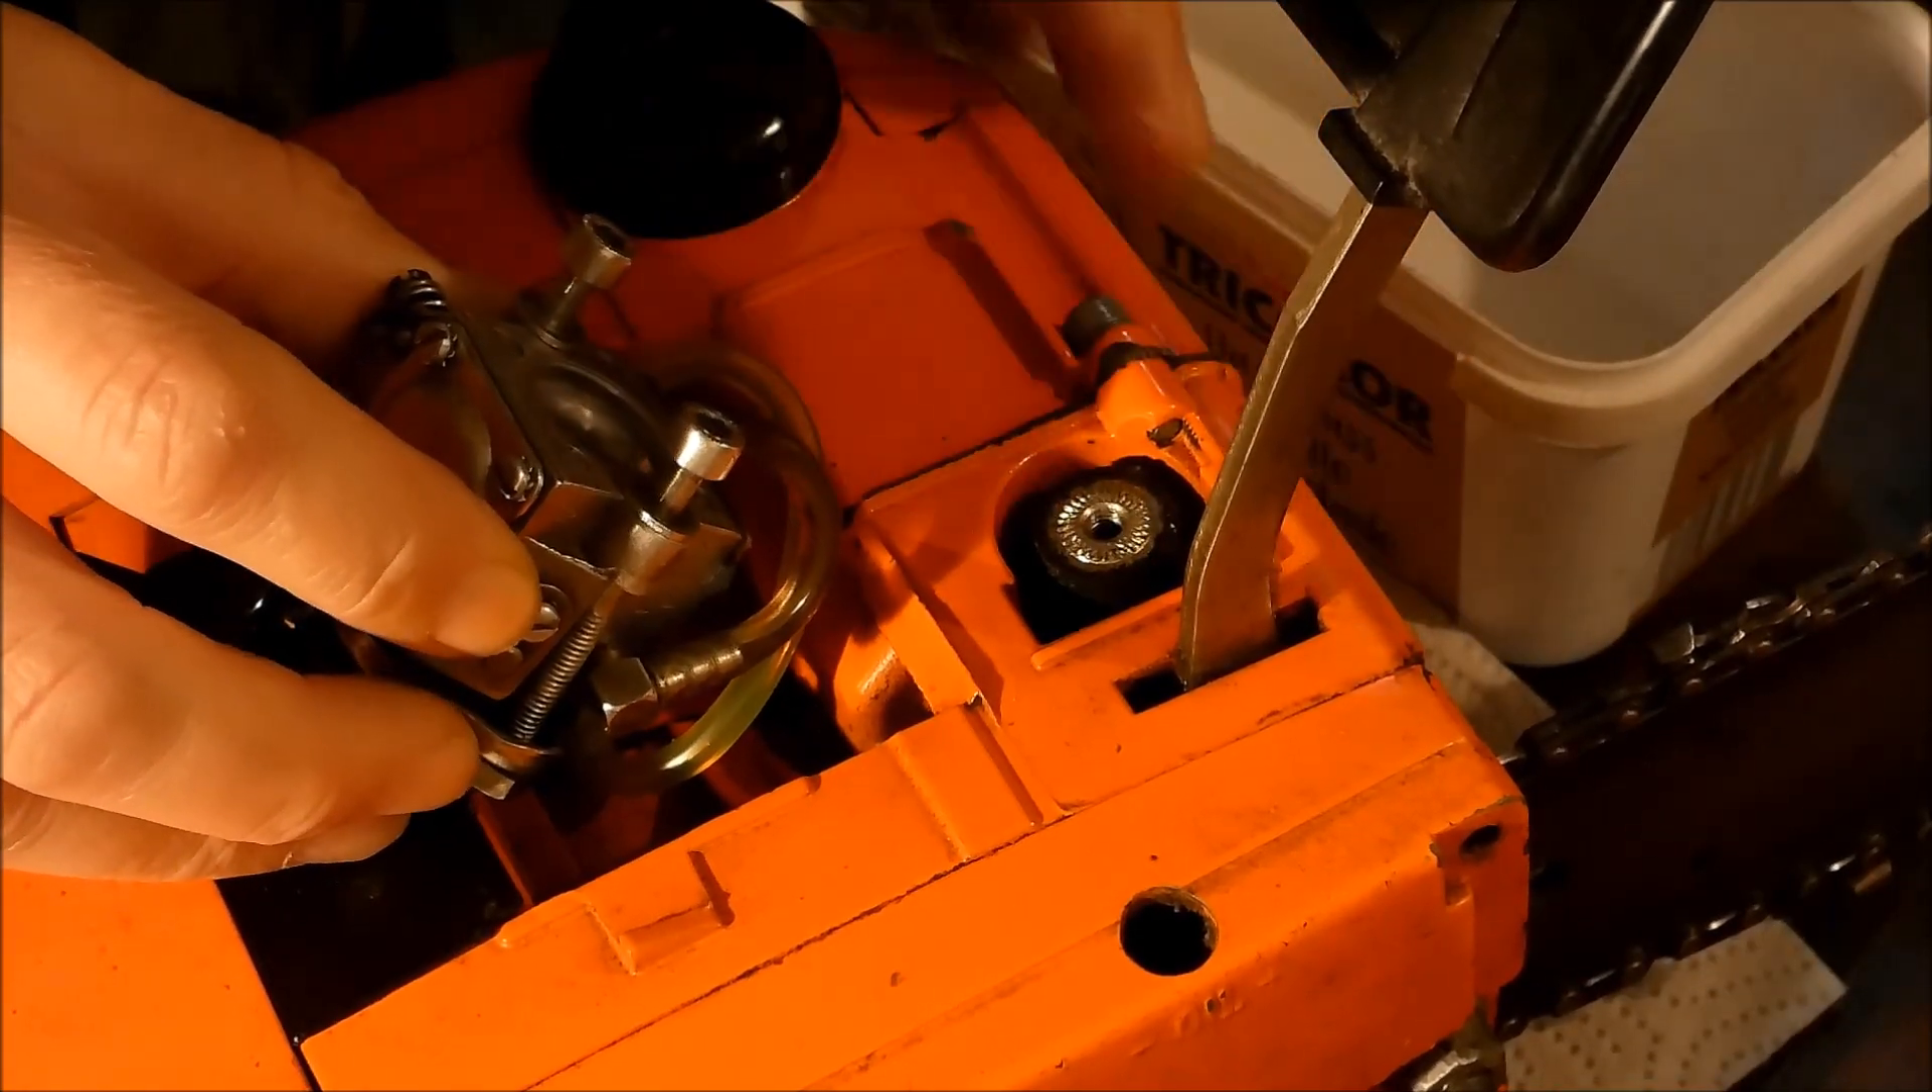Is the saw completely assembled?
No.